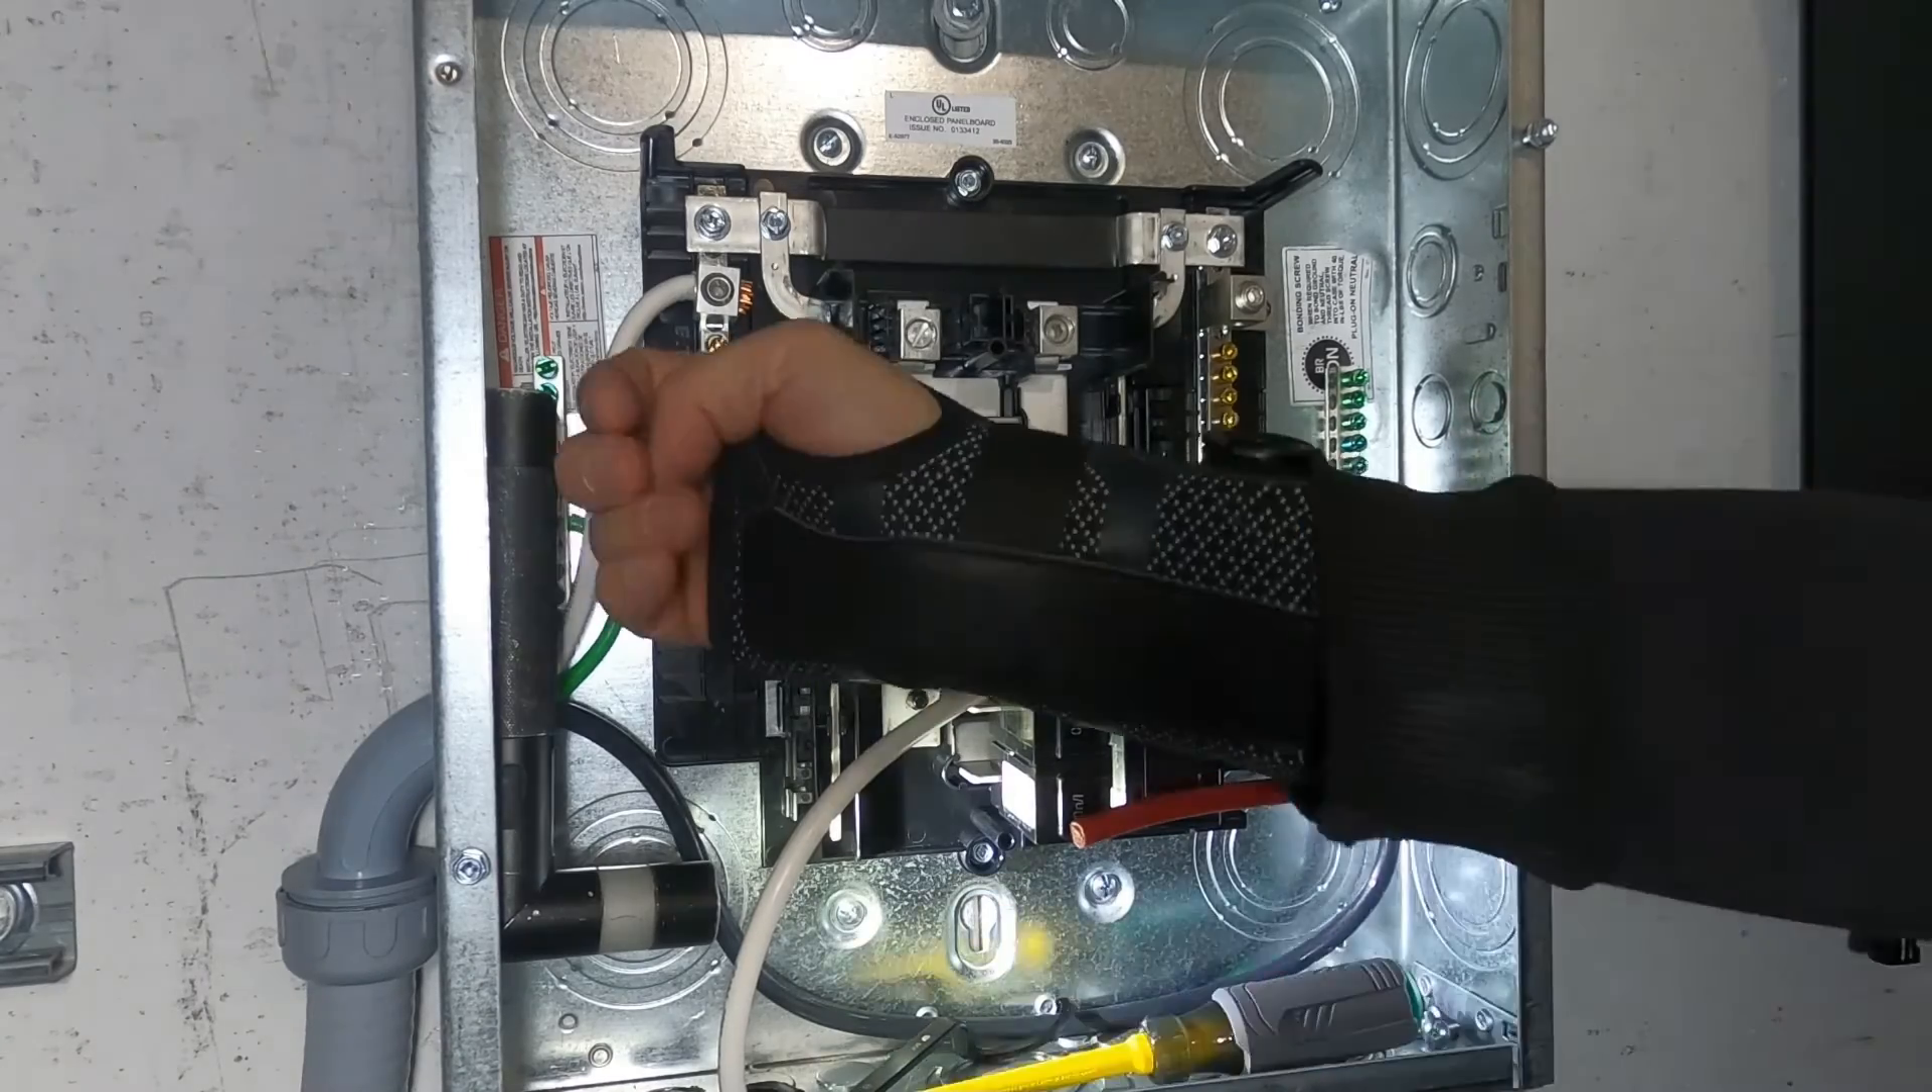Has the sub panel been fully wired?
No.